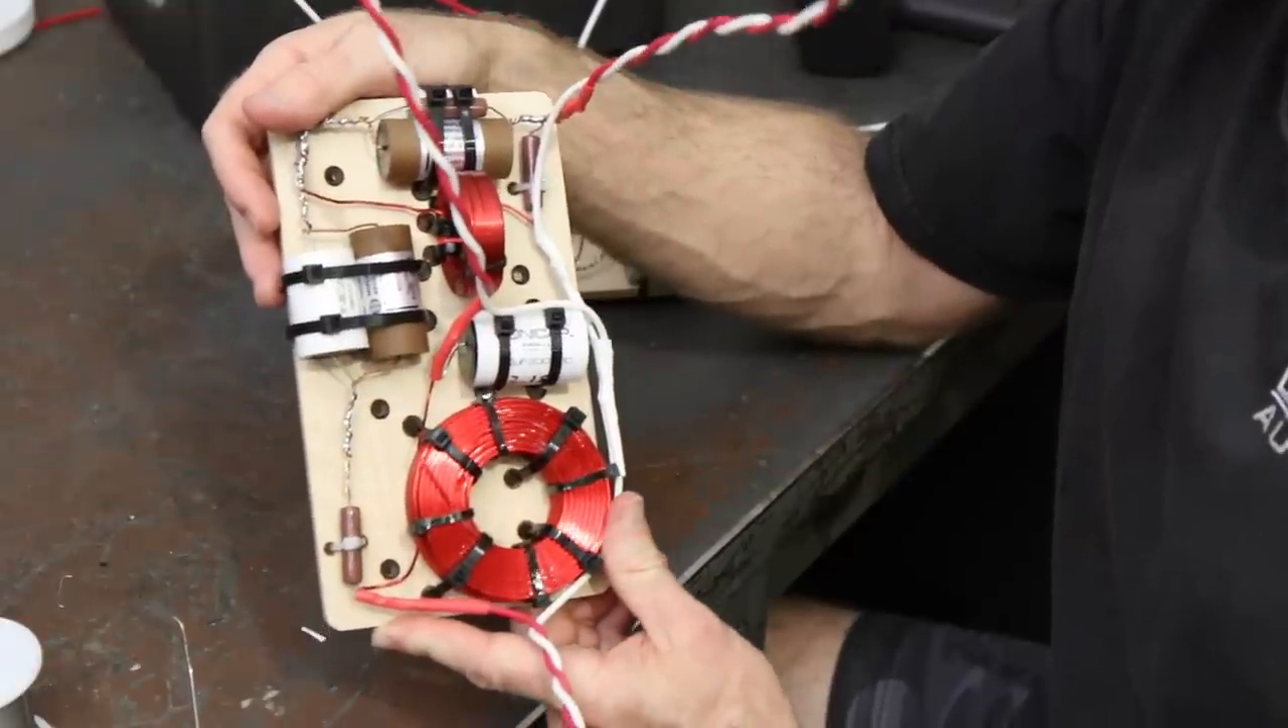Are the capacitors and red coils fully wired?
Yes.